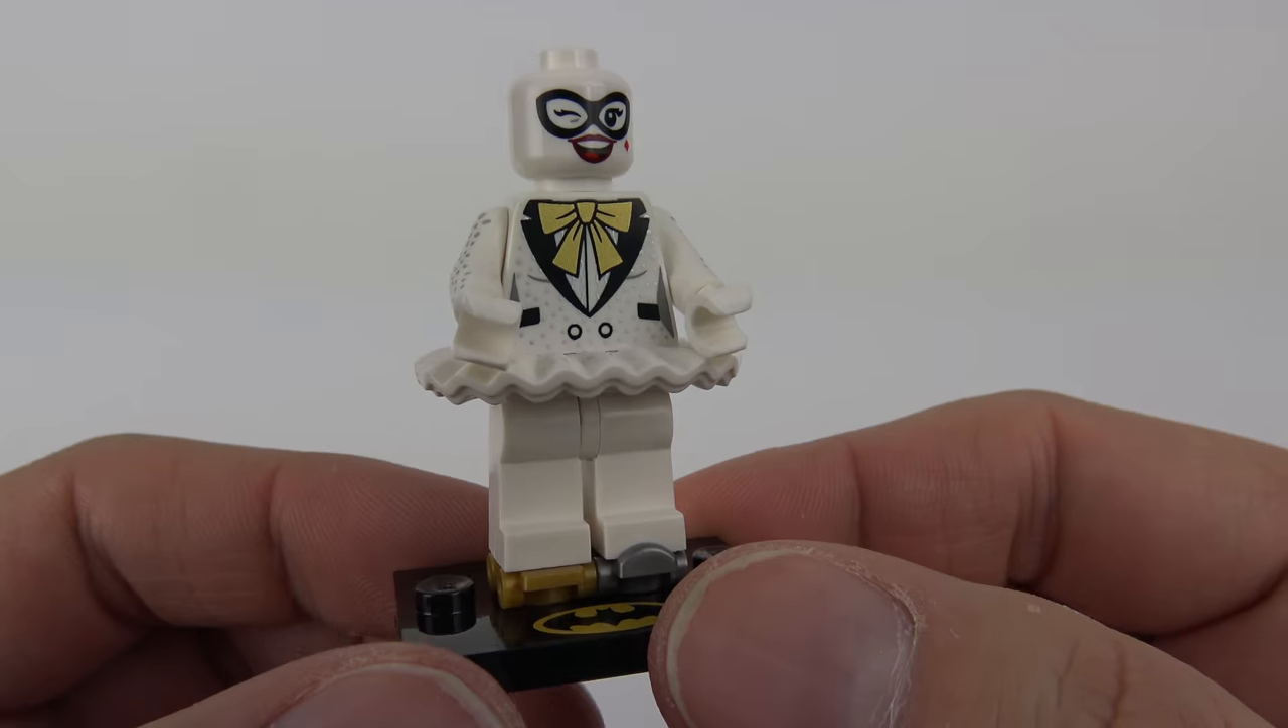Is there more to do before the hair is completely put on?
Yes.